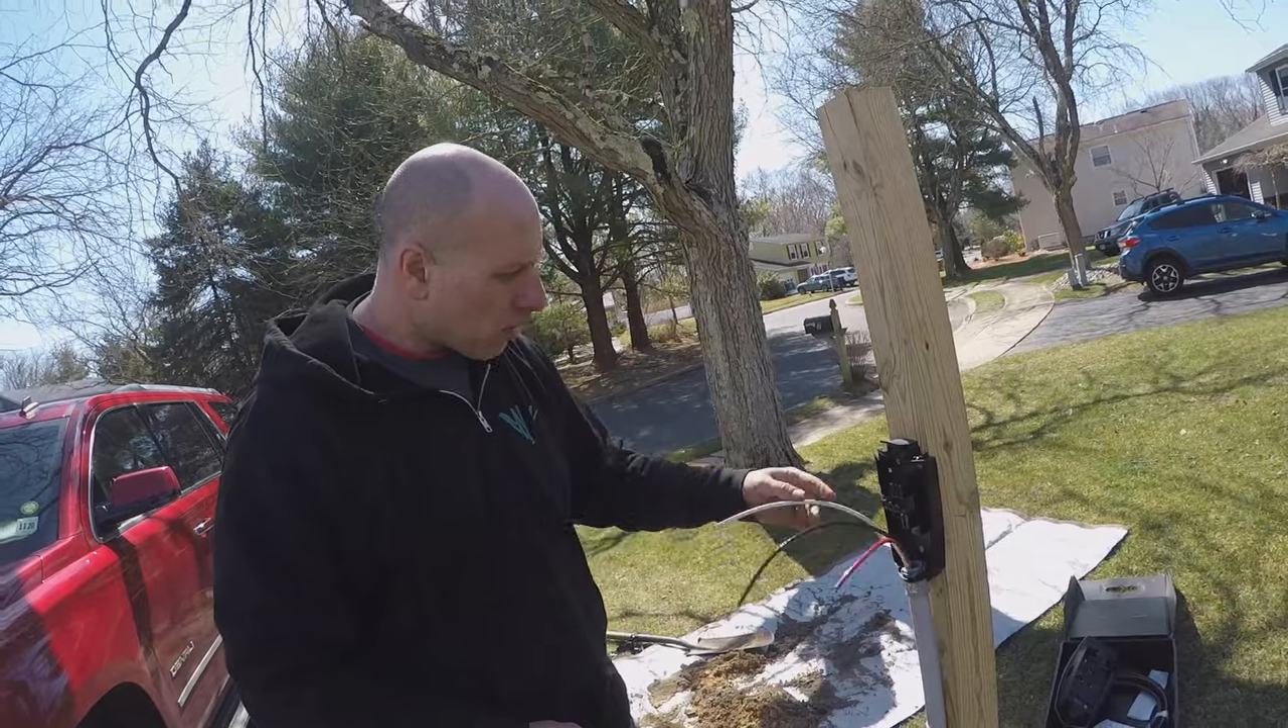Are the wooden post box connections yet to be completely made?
Yes.